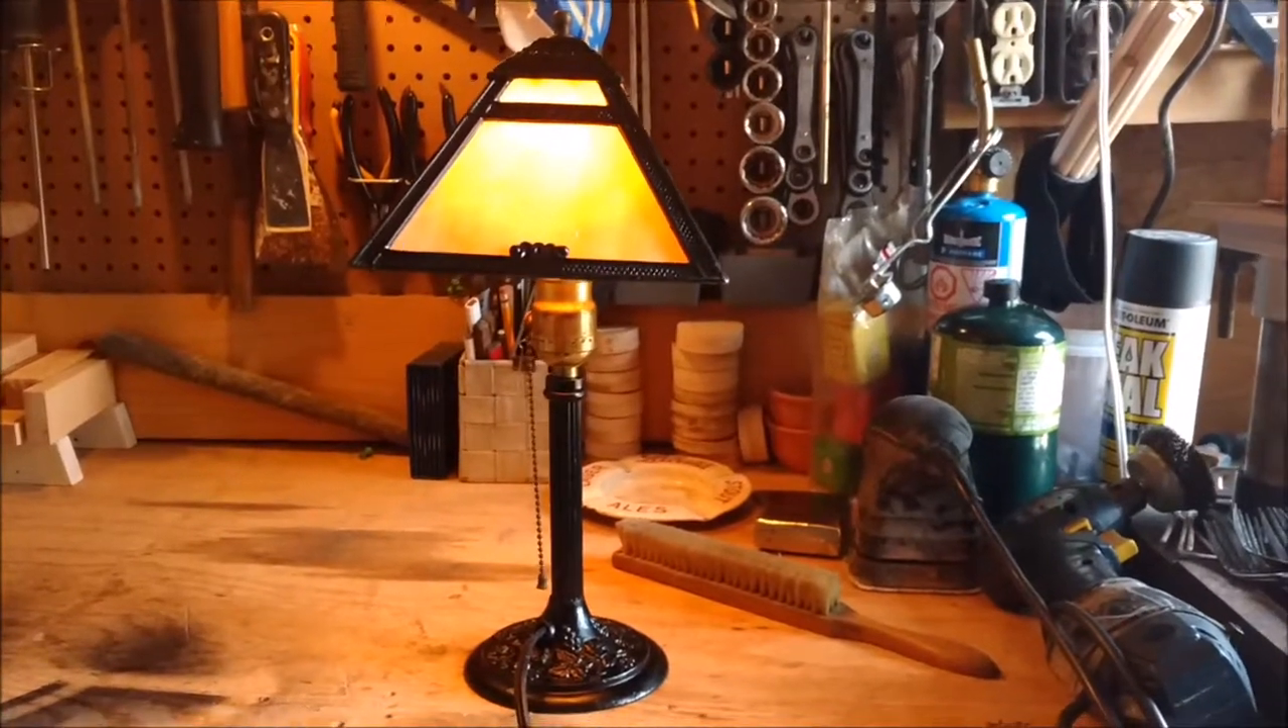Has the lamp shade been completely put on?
Yes.